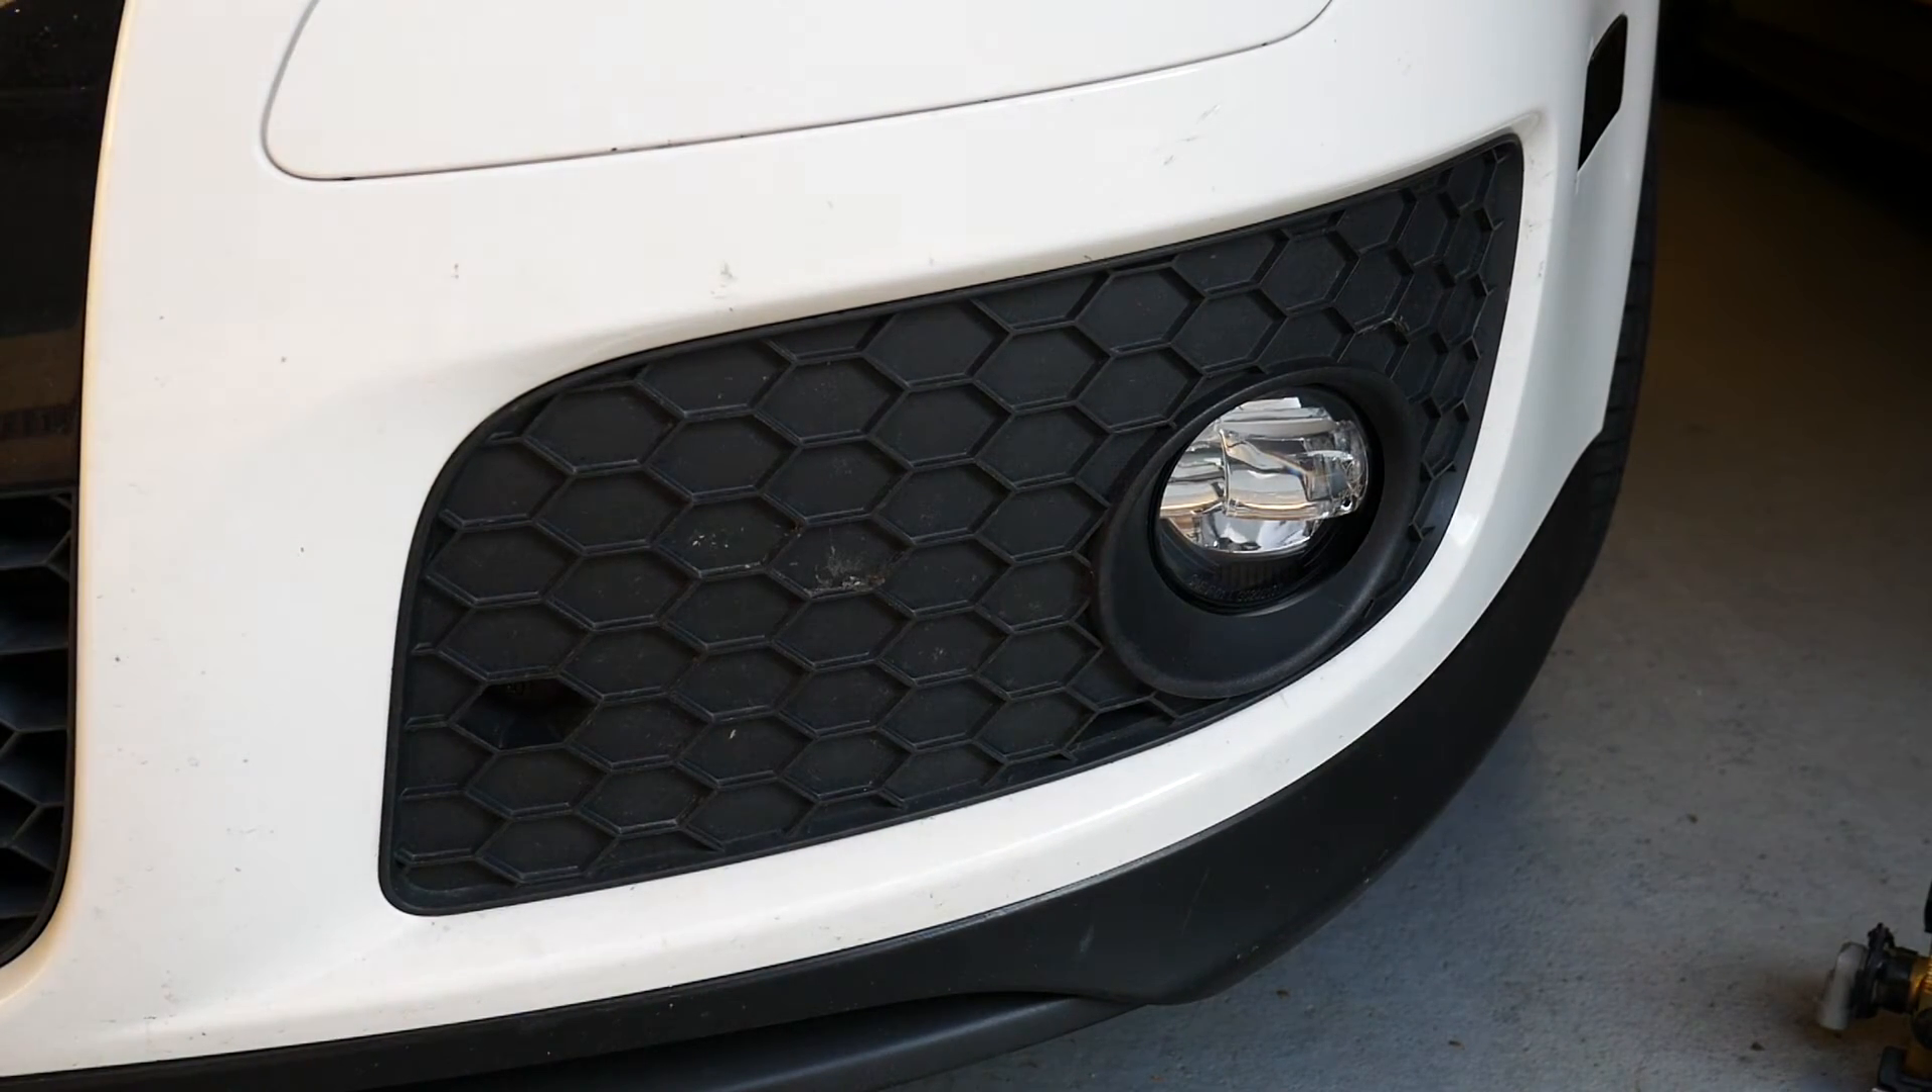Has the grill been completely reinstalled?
Yes.